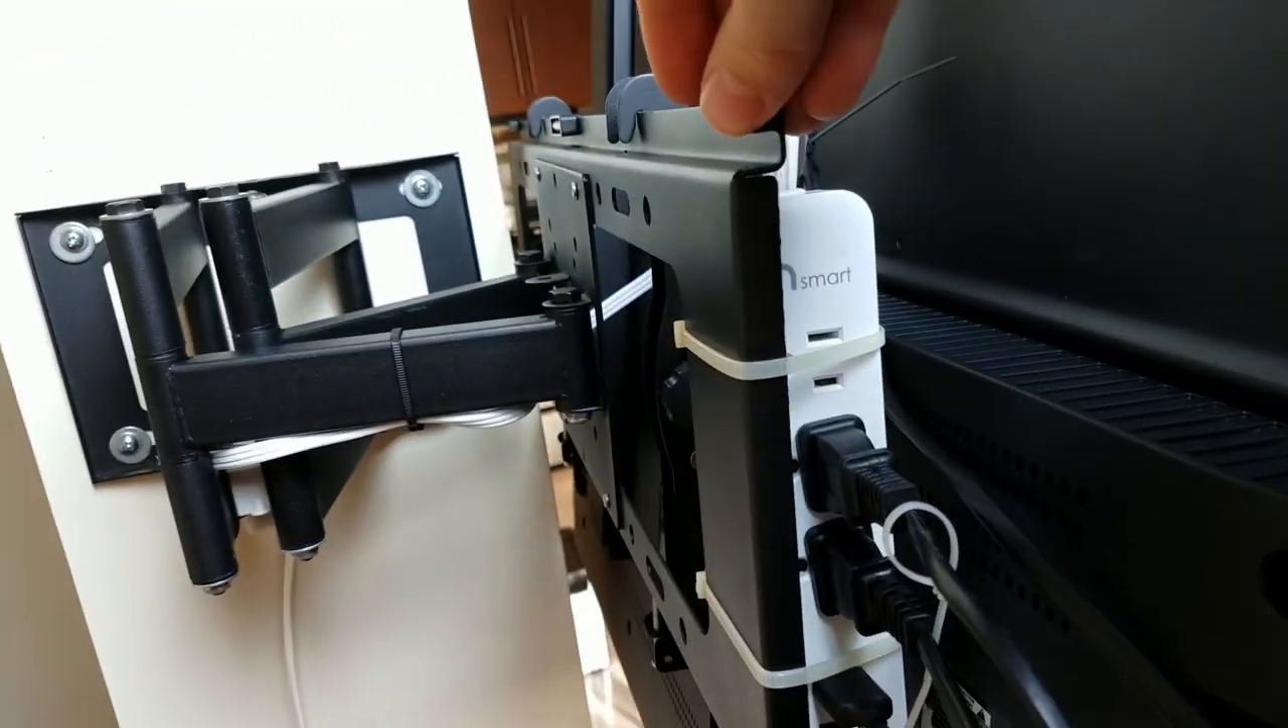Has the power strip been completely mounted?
Yes.